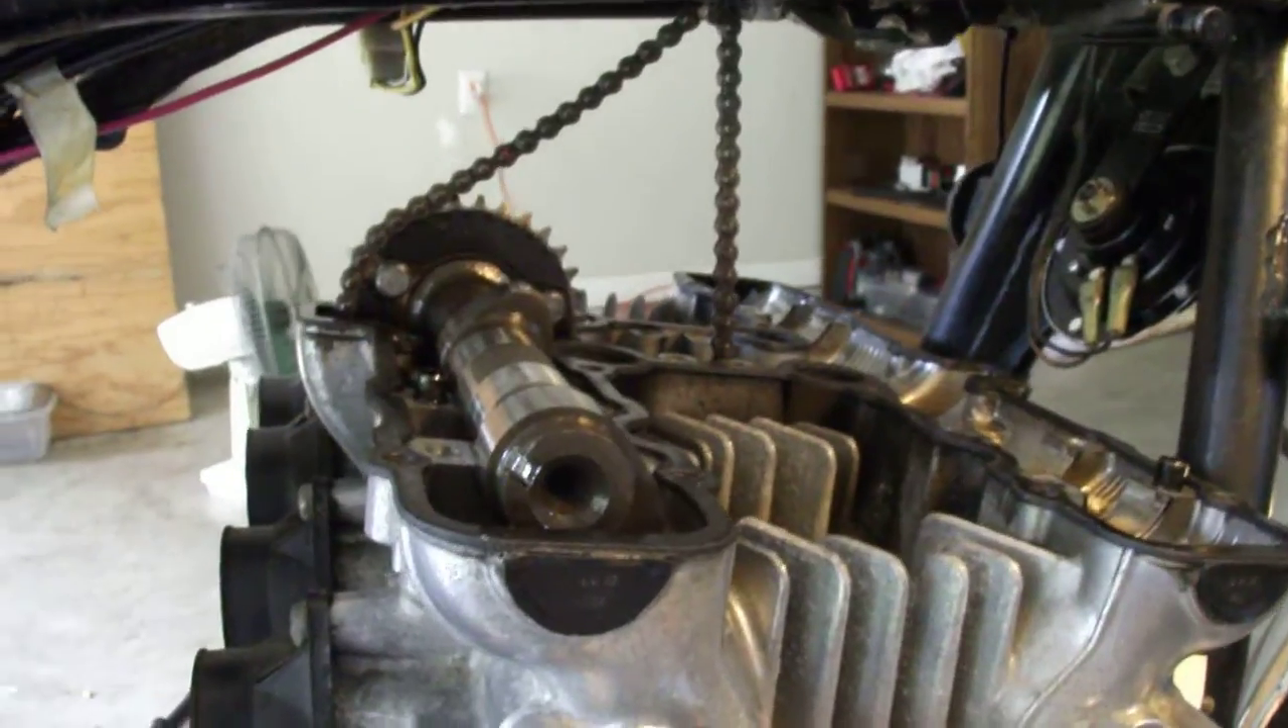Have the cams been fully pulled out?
No.